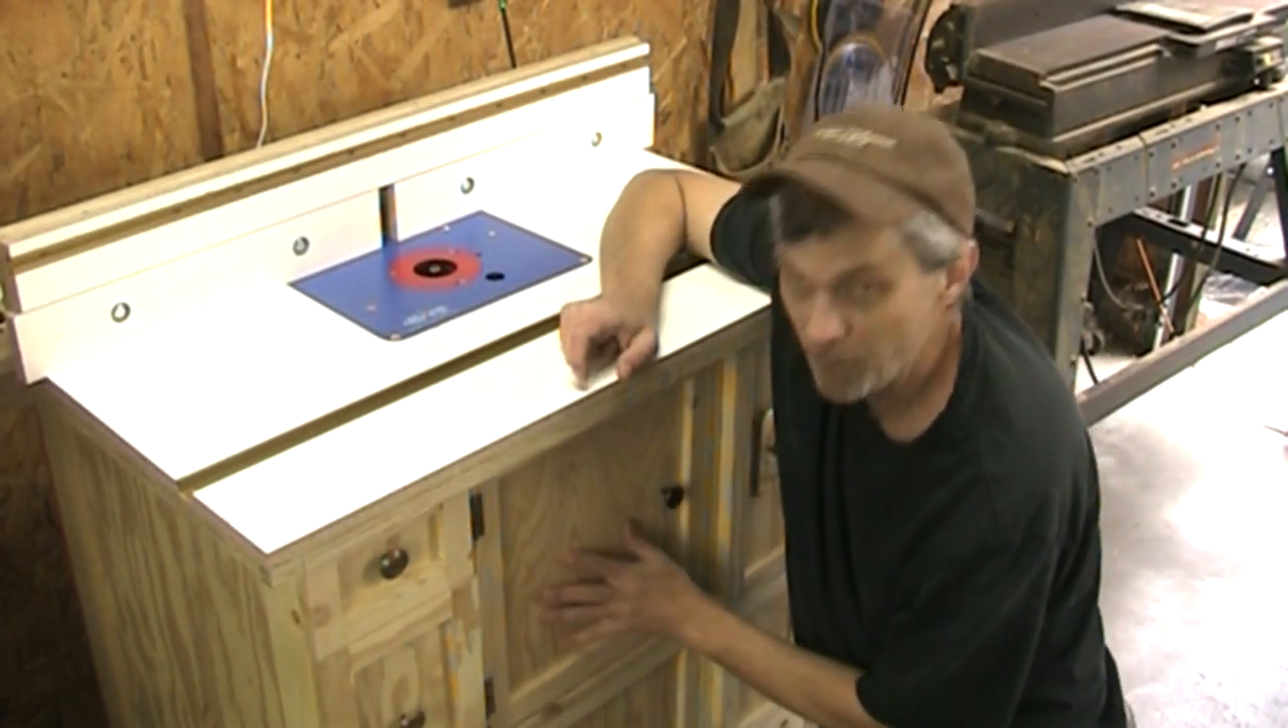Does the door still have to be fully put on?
No.